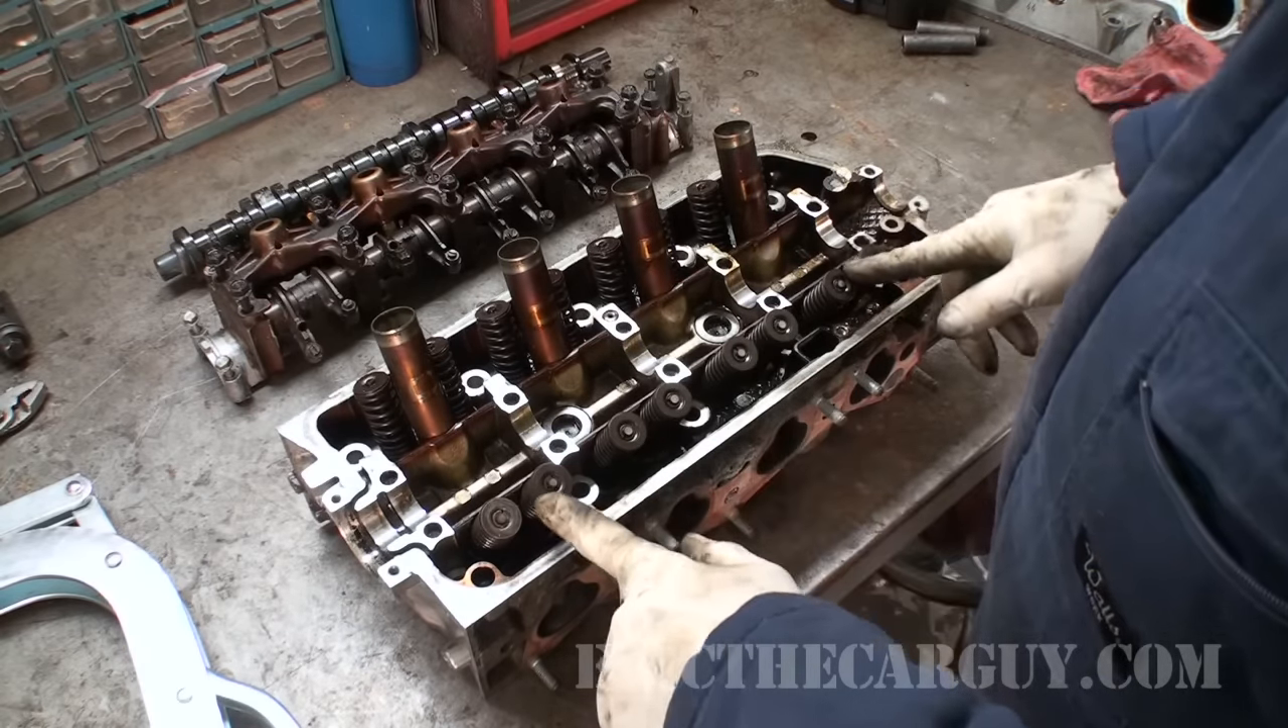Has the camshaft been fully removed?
Yes.